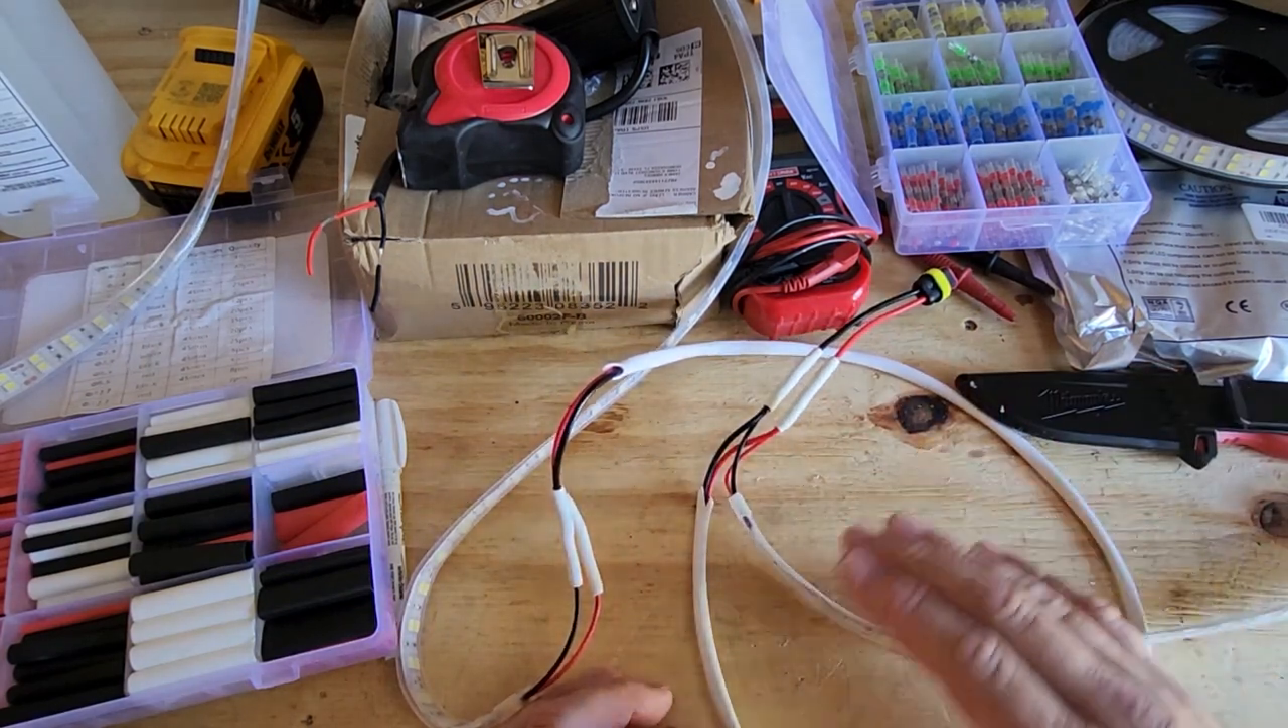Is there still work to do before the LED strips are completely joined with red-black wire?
No.